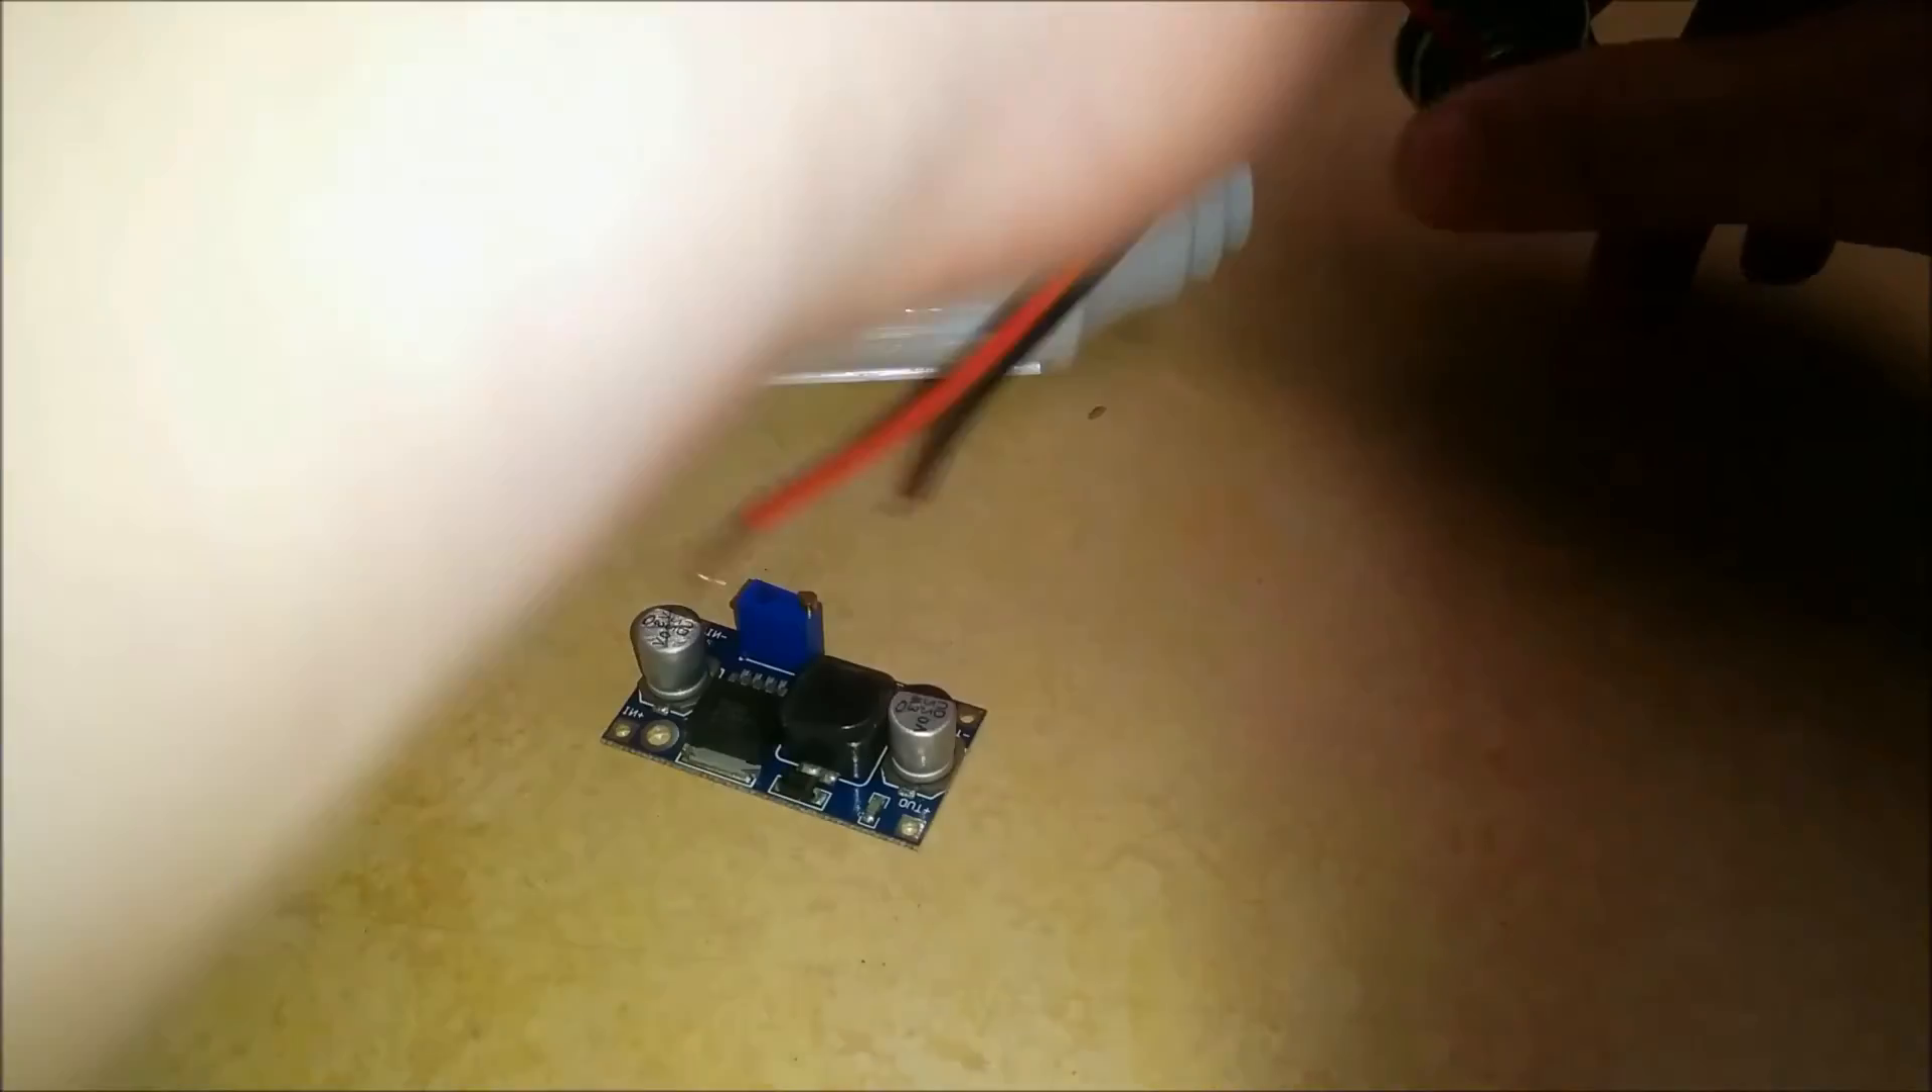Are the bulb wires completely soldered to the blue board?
No.